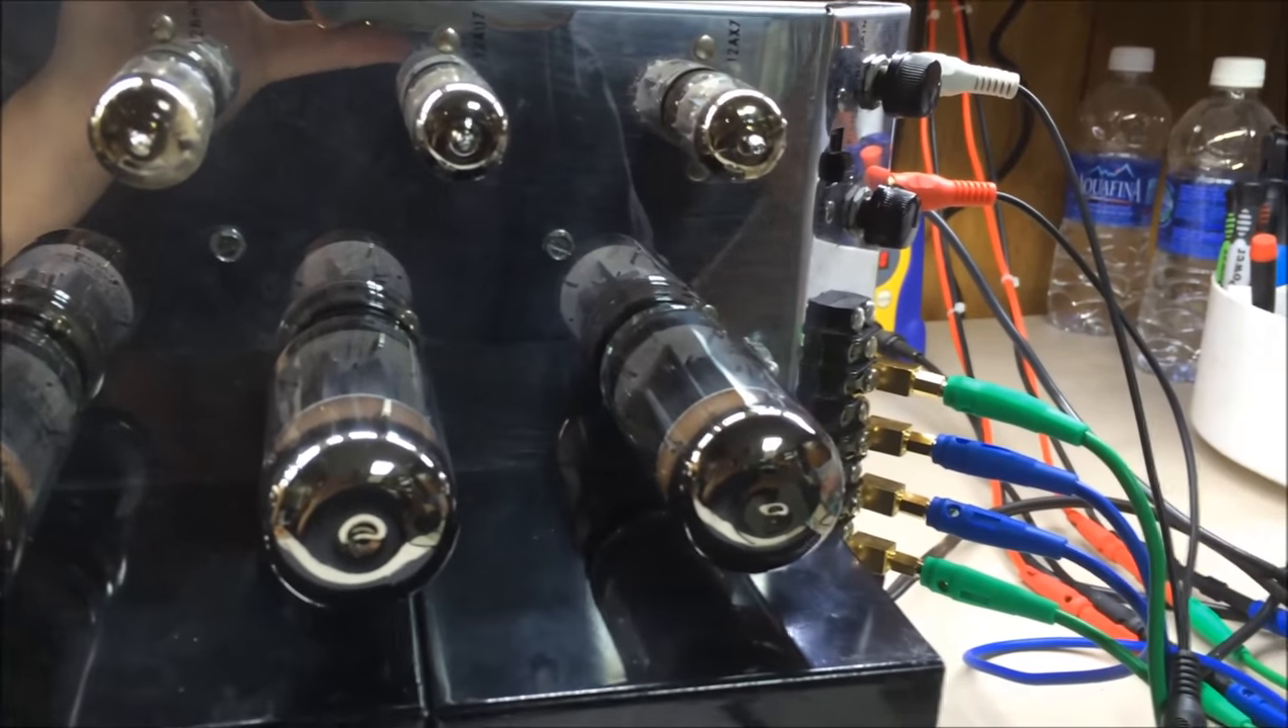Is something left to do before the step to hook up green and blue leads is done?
No.